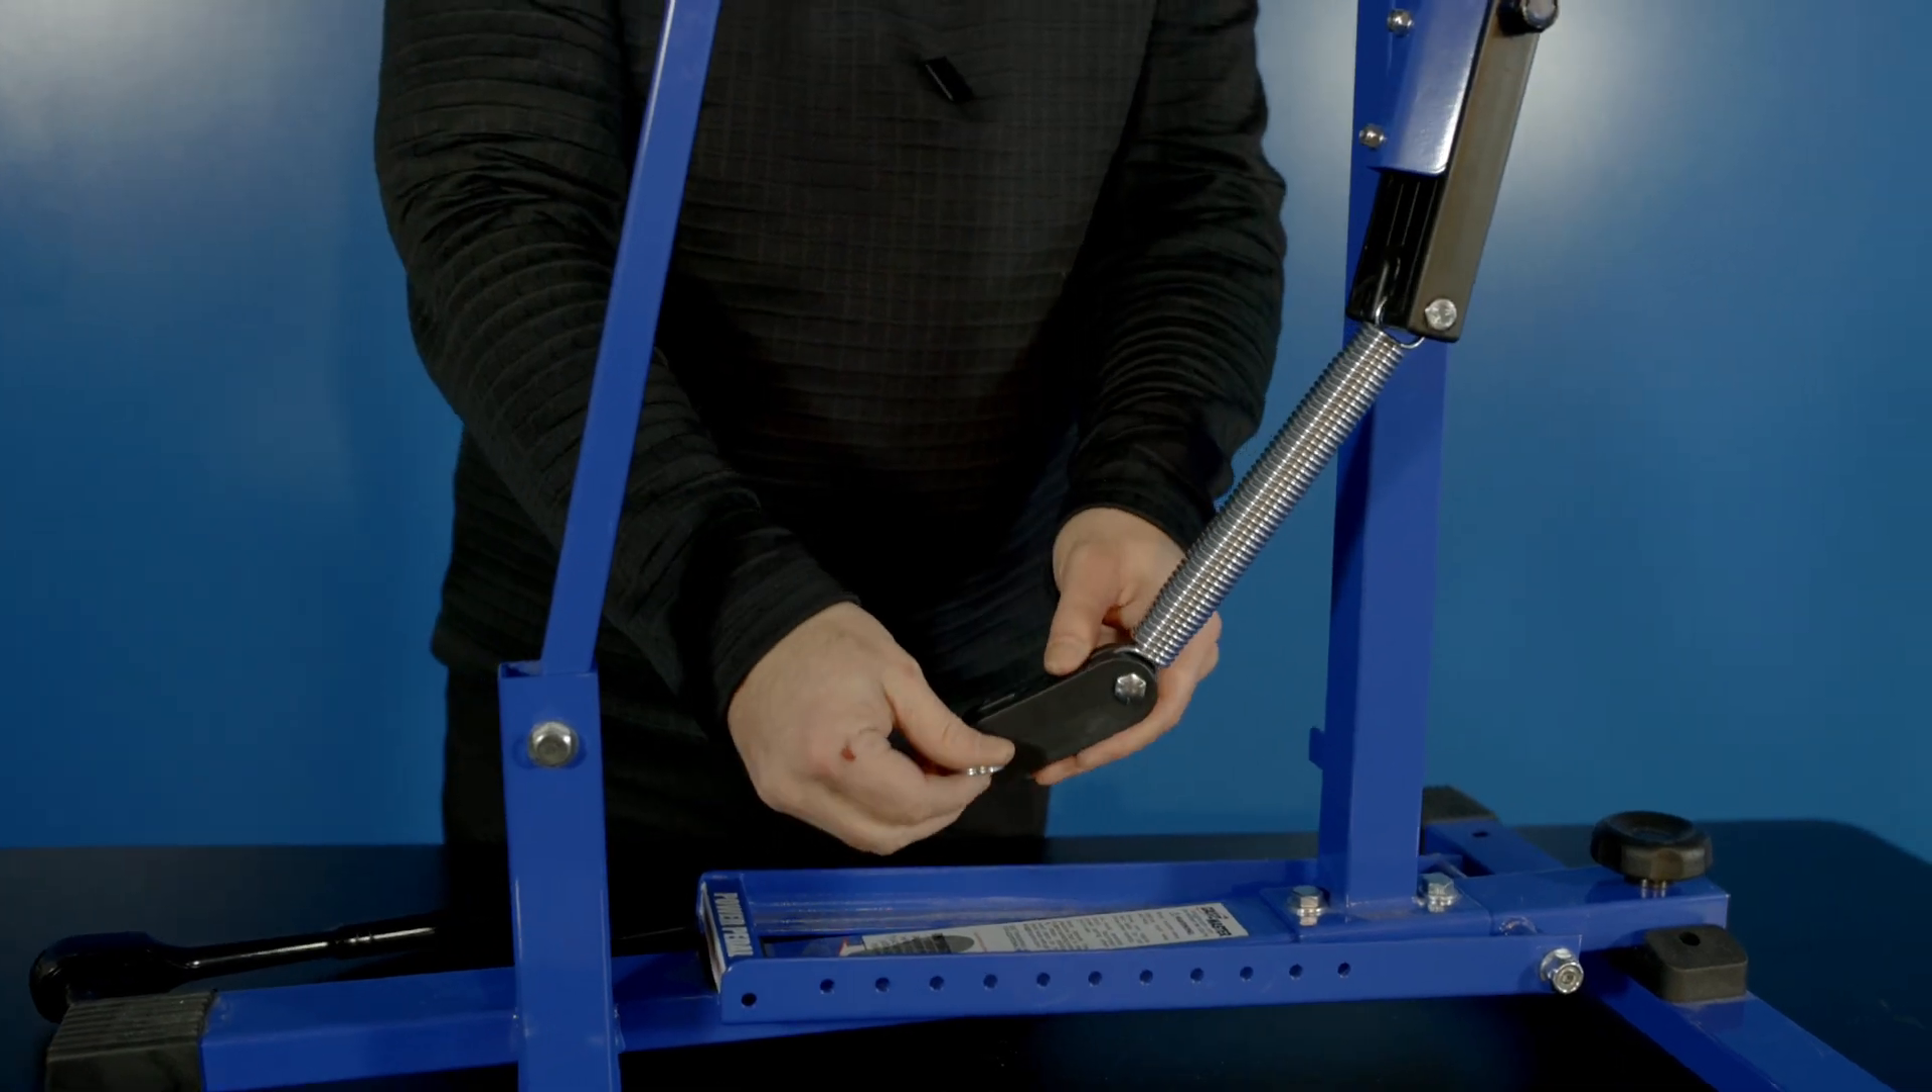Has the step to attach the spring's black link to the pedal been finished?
No.